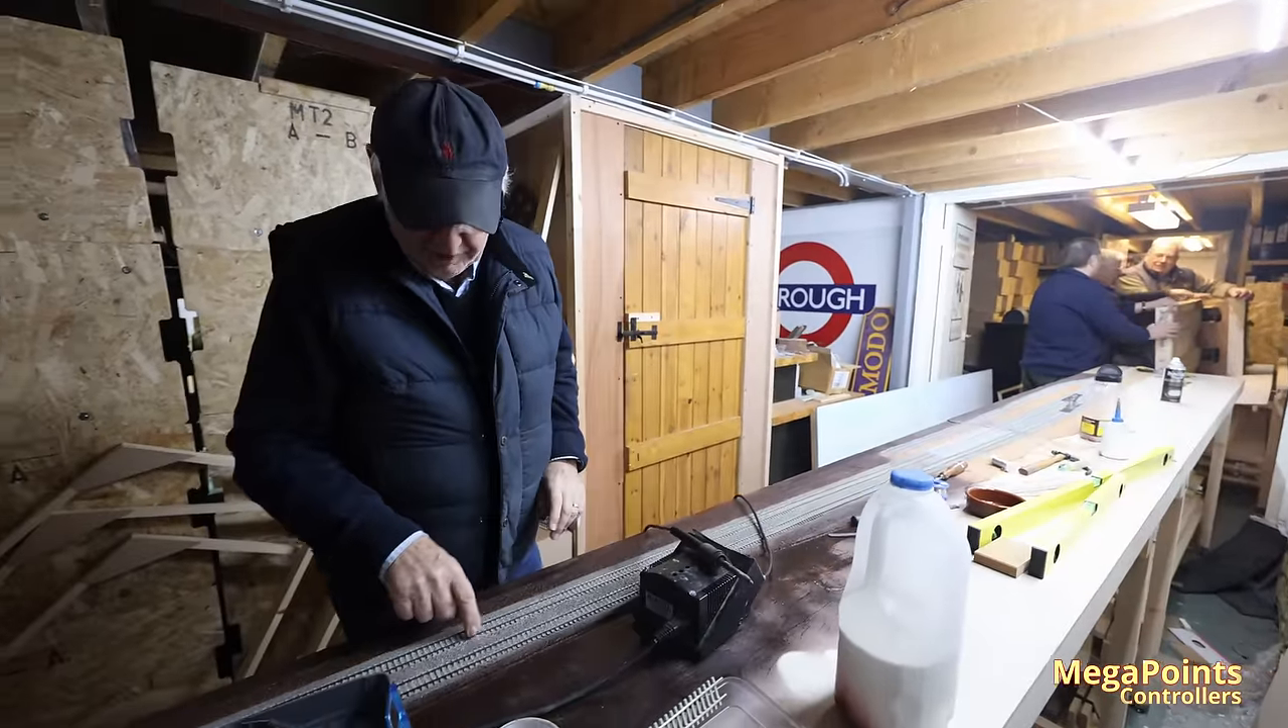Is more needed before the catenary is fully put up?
Yes.